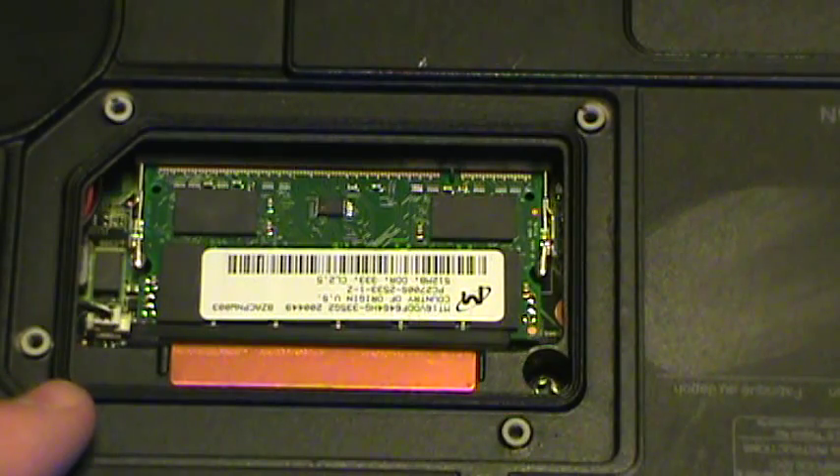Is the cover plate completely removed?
Yes.